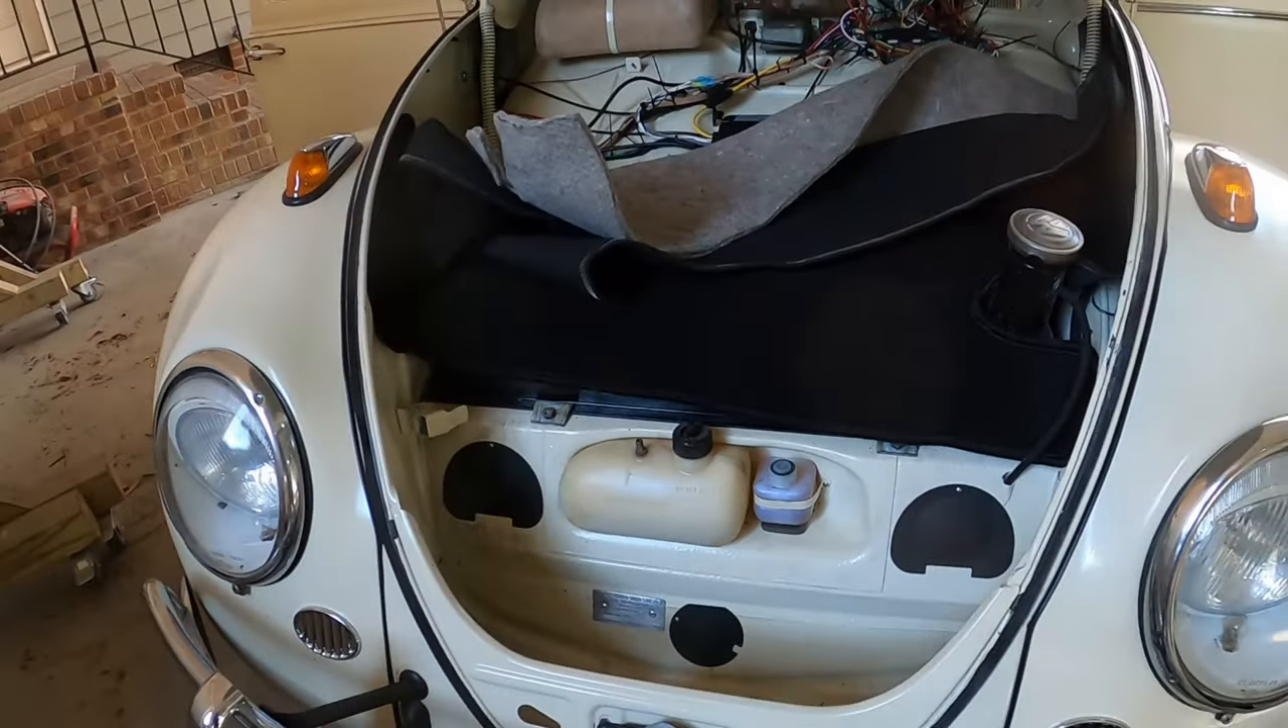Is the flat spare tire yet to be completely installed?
Yes.